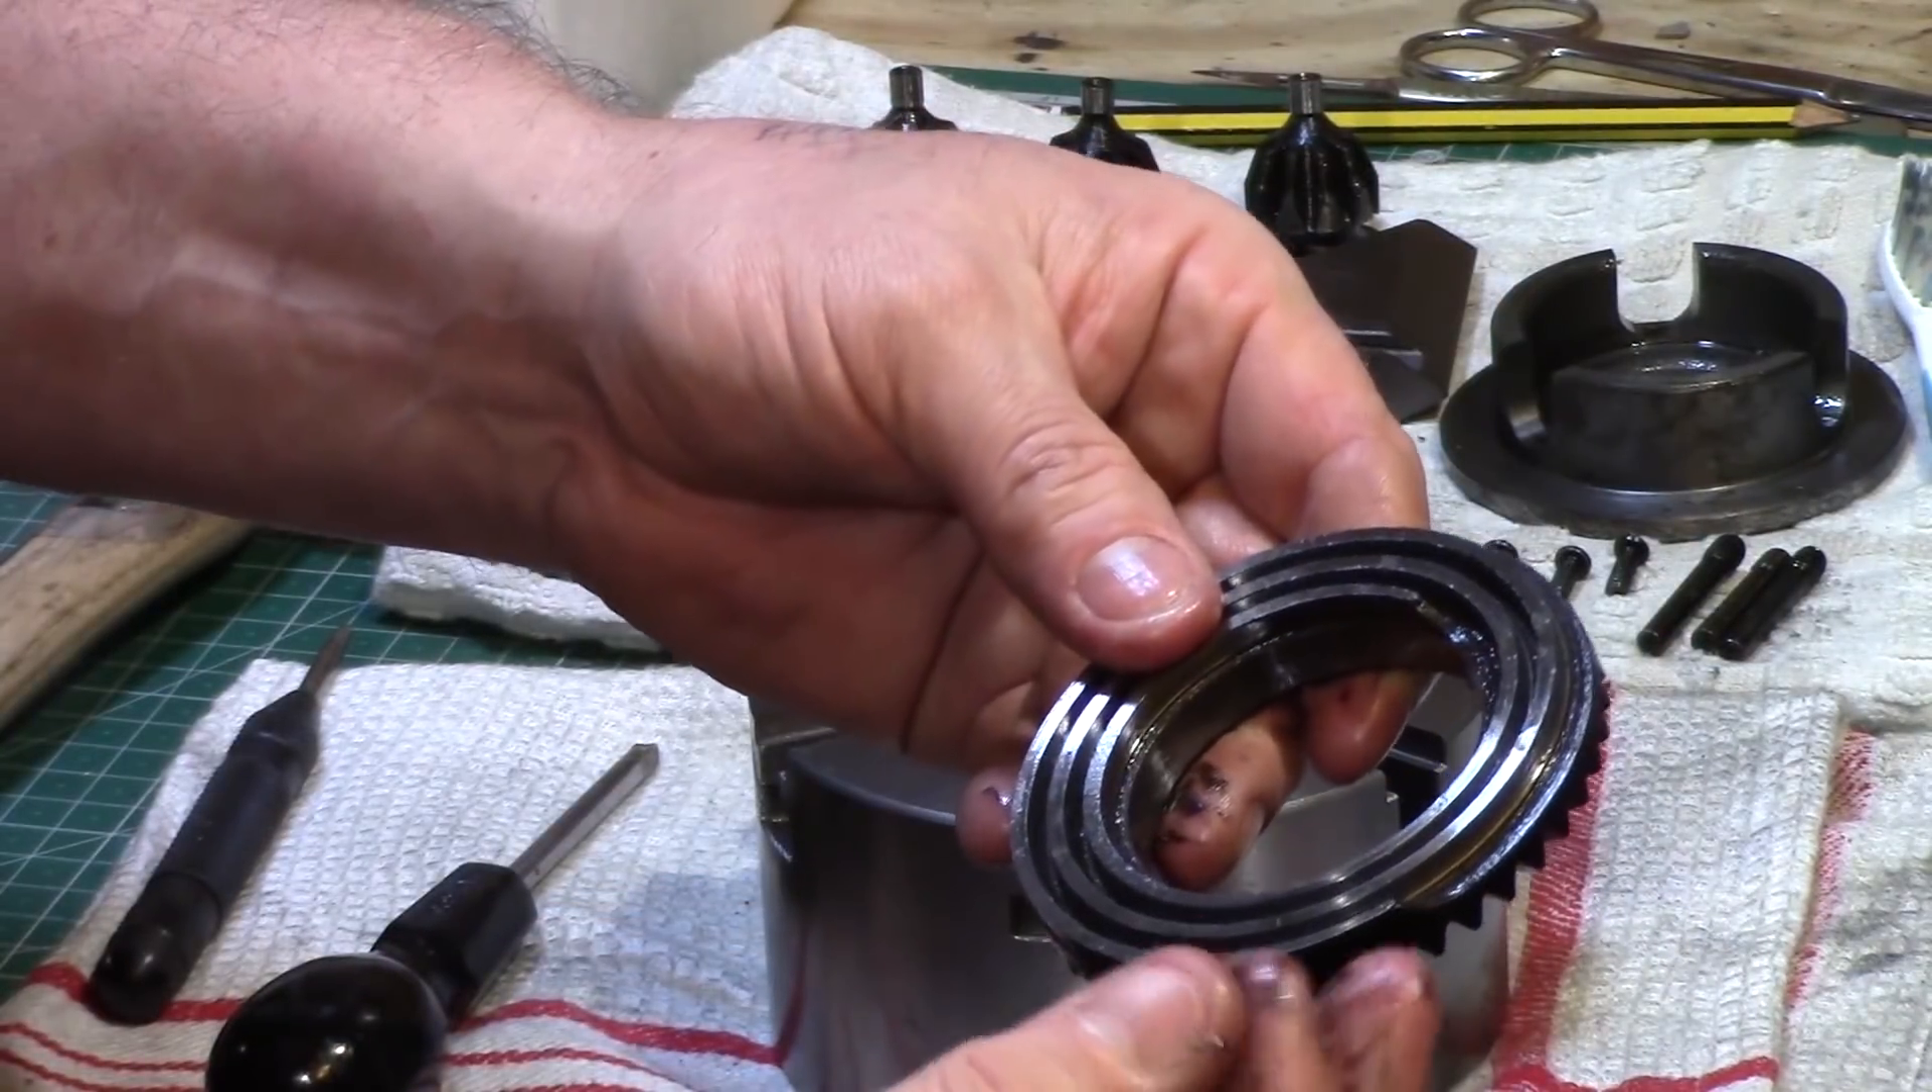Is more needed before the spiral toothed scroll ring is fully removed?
No.